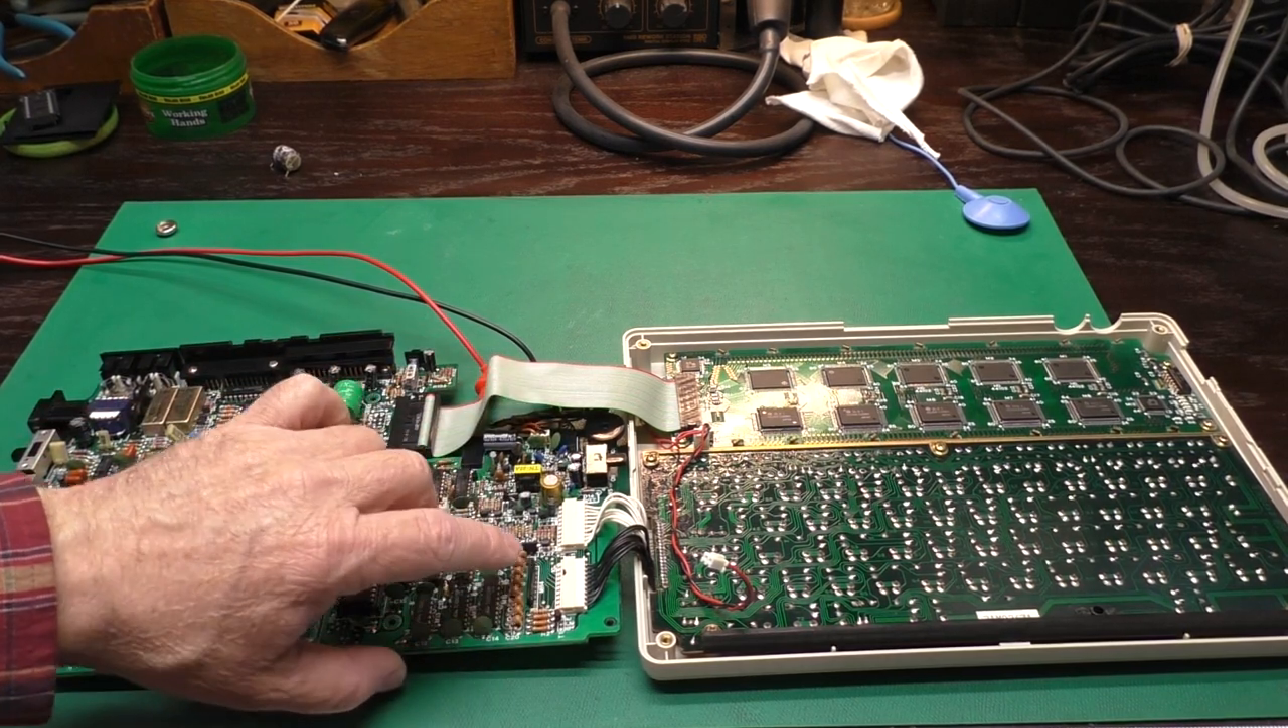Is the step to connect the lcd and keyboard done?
Yes.